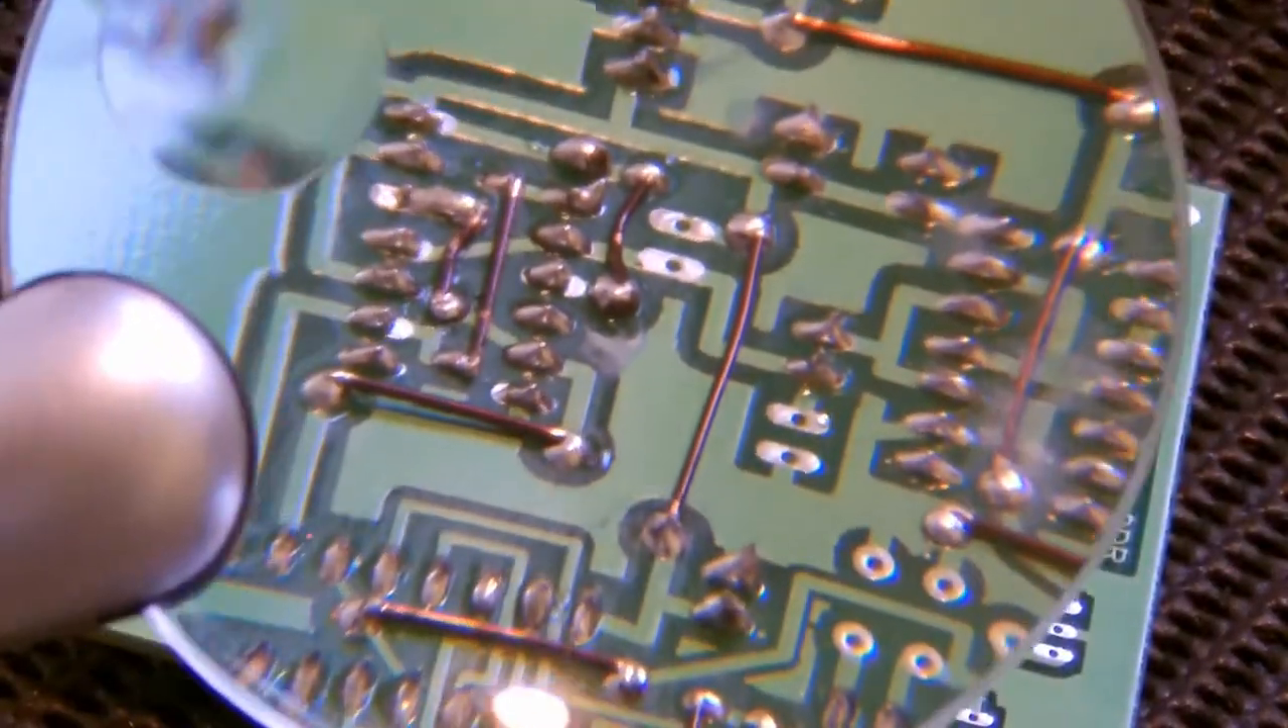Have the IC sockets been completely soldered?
Yes.